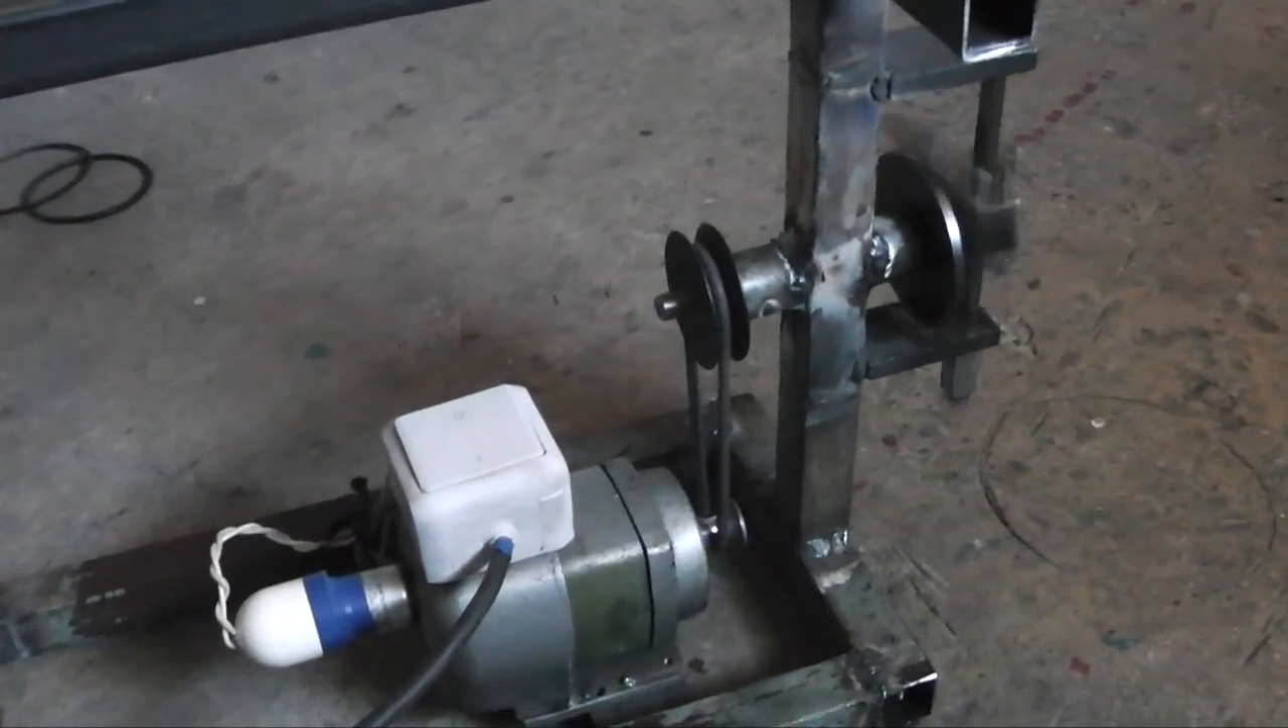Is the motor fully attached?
Yes.